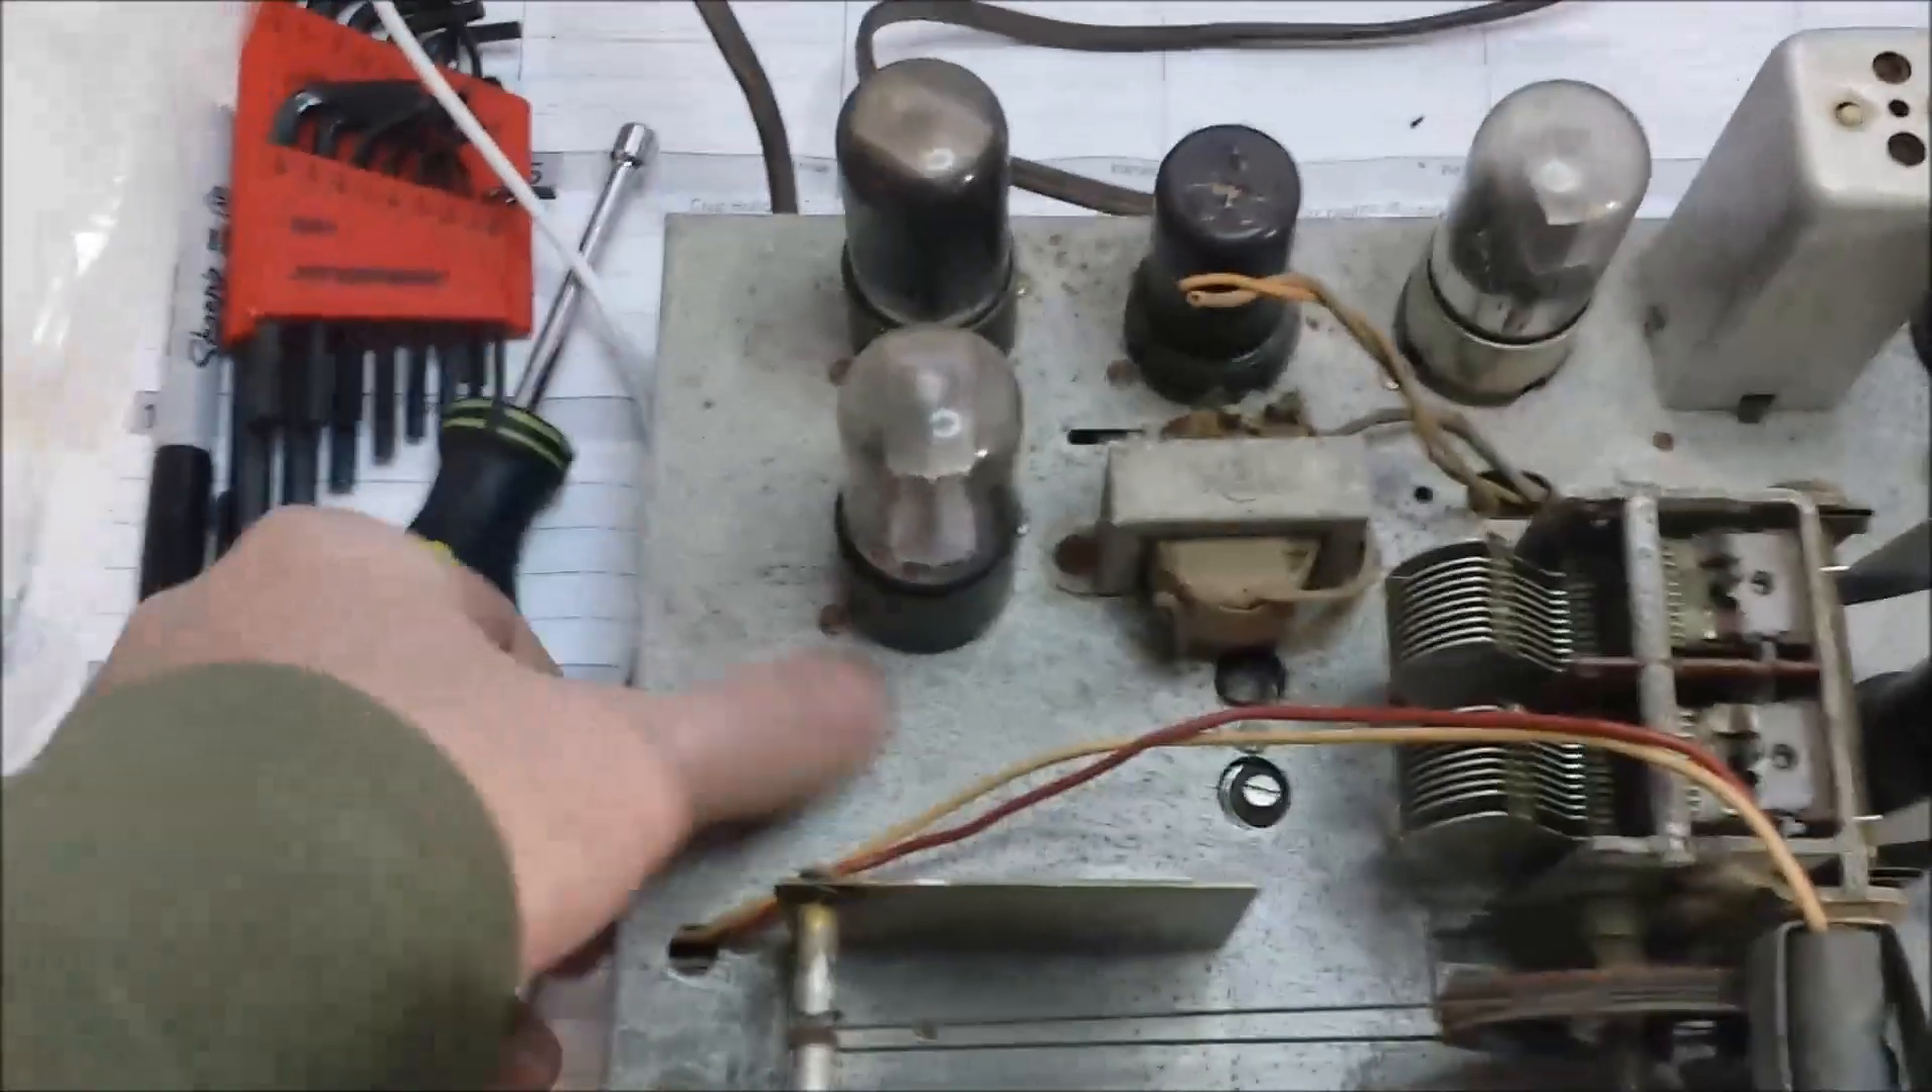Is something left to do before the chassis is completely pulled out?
No.